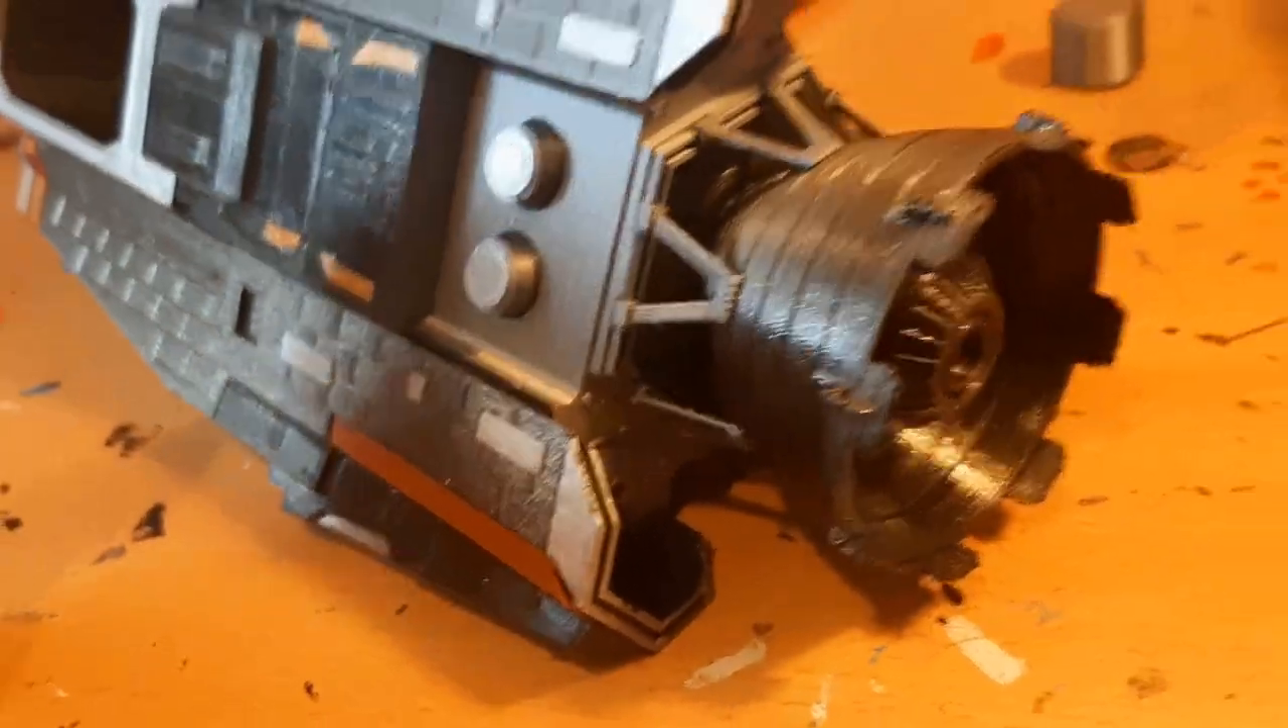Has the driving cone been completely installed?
Yes.